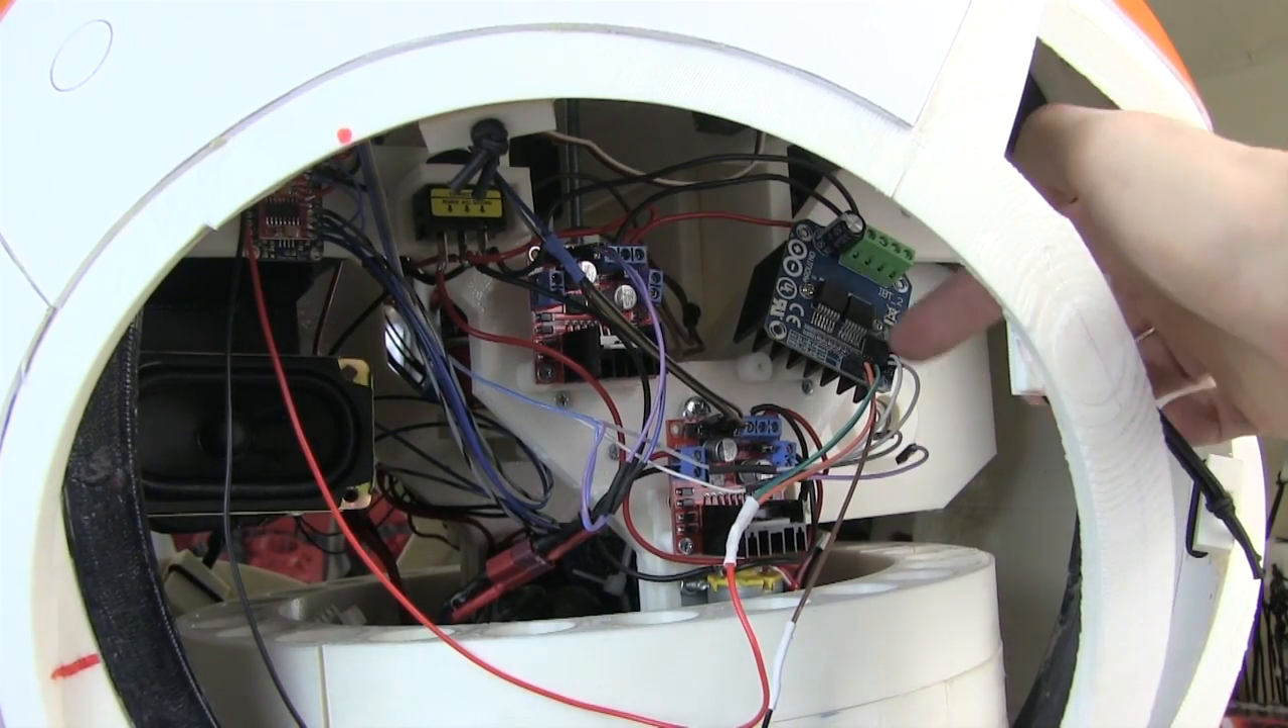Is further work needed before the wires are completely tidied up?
Yes.